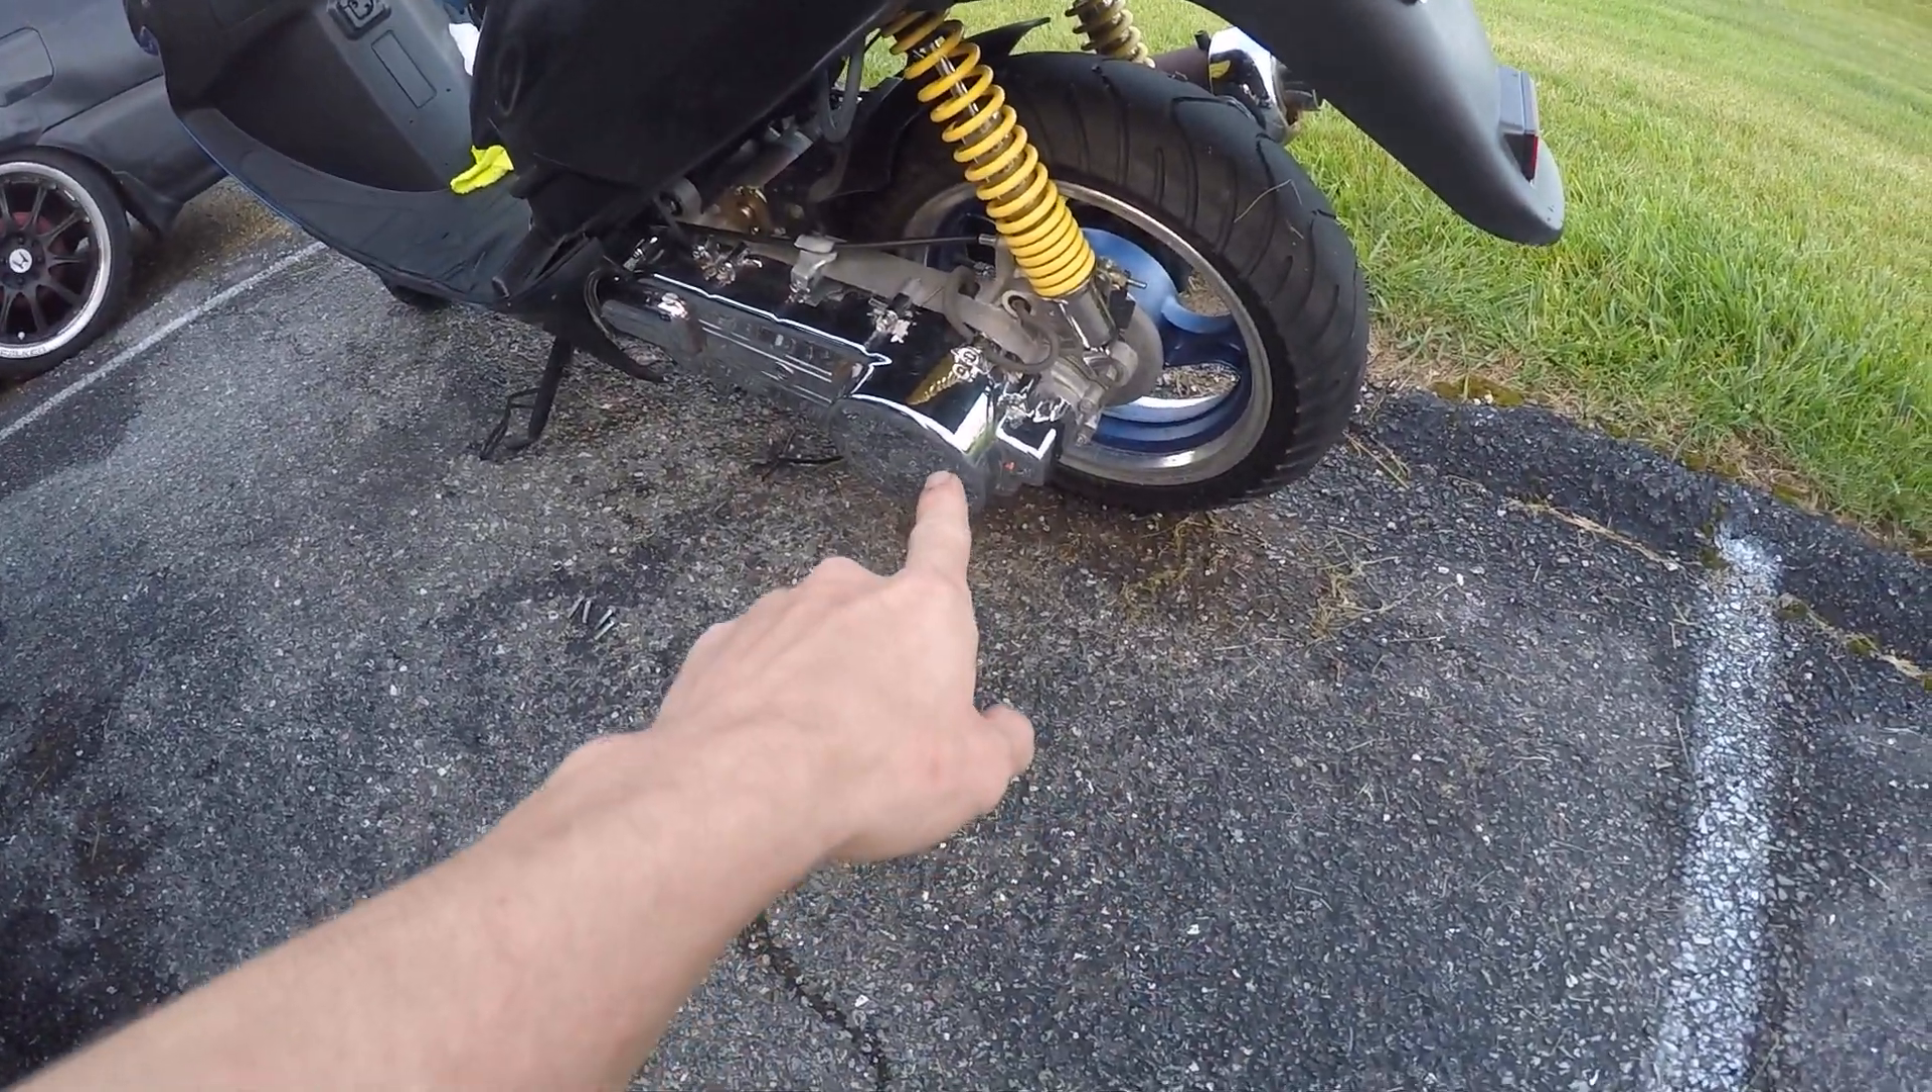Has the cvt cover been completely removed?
No.